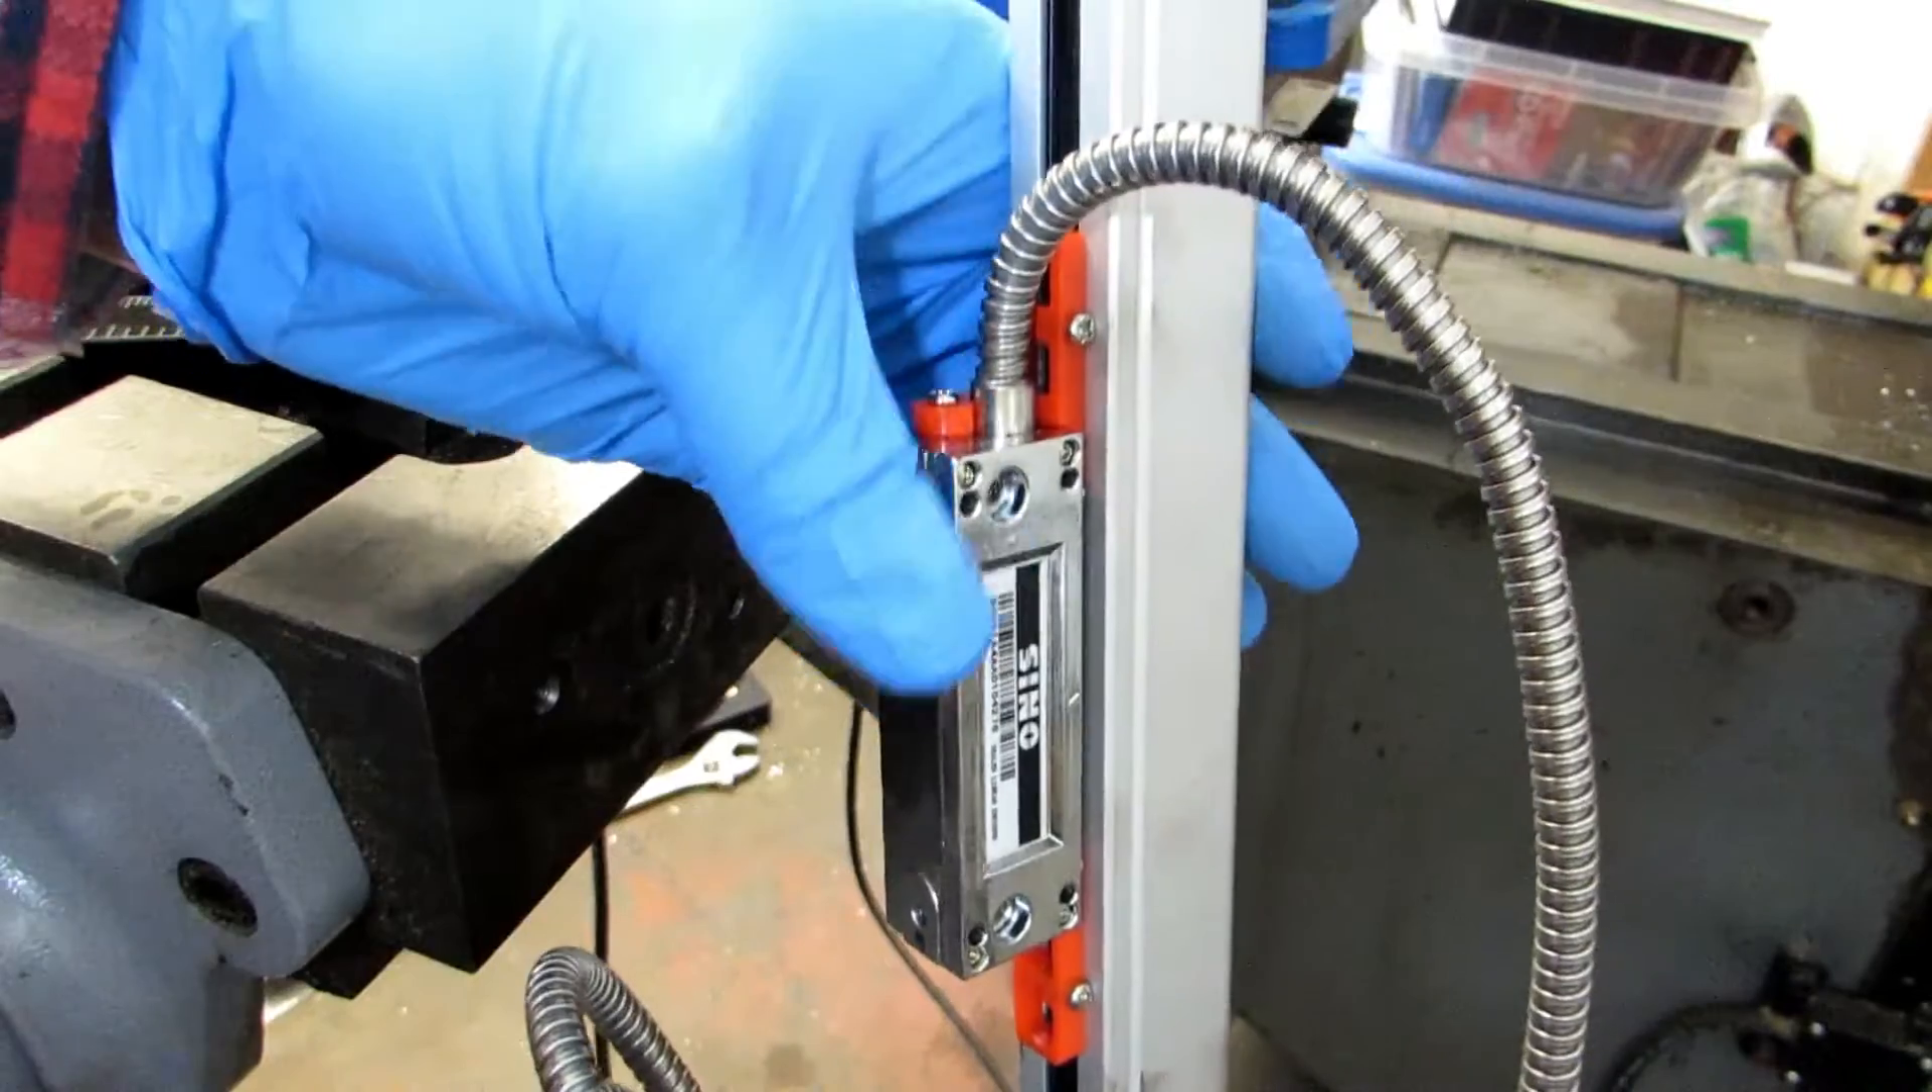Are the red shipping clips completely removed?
No.